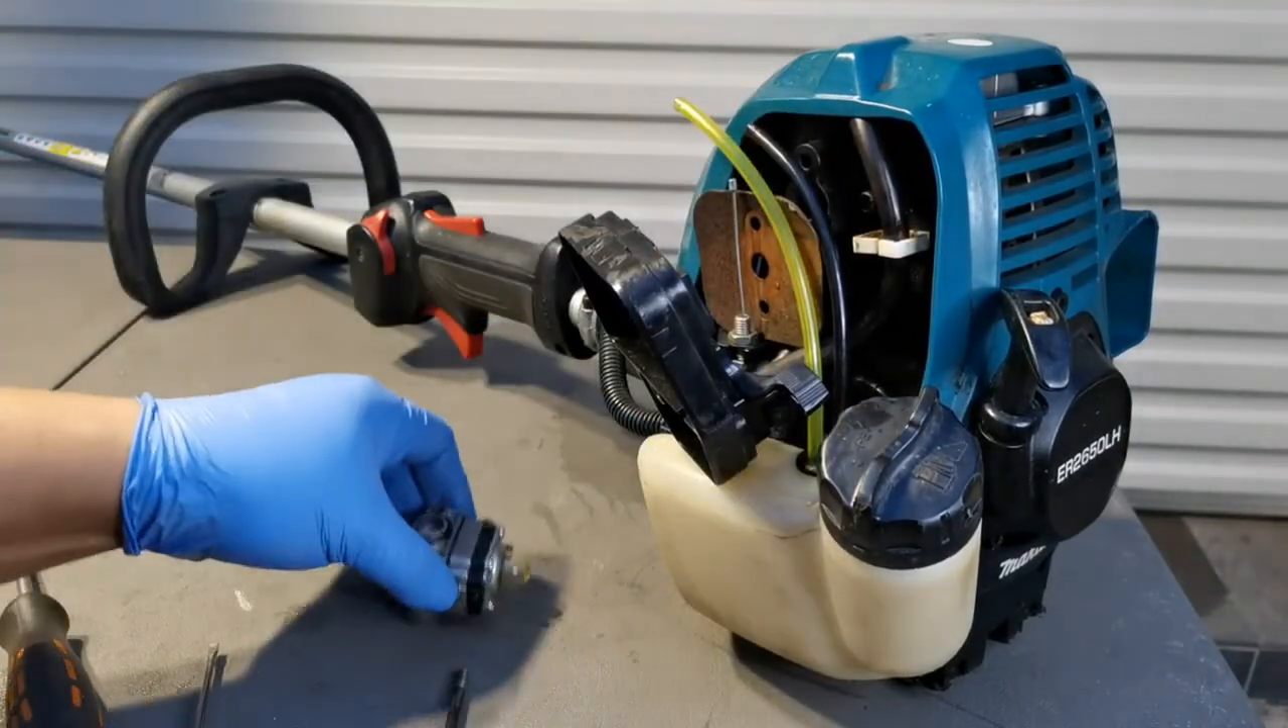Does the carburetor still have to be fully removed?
No.